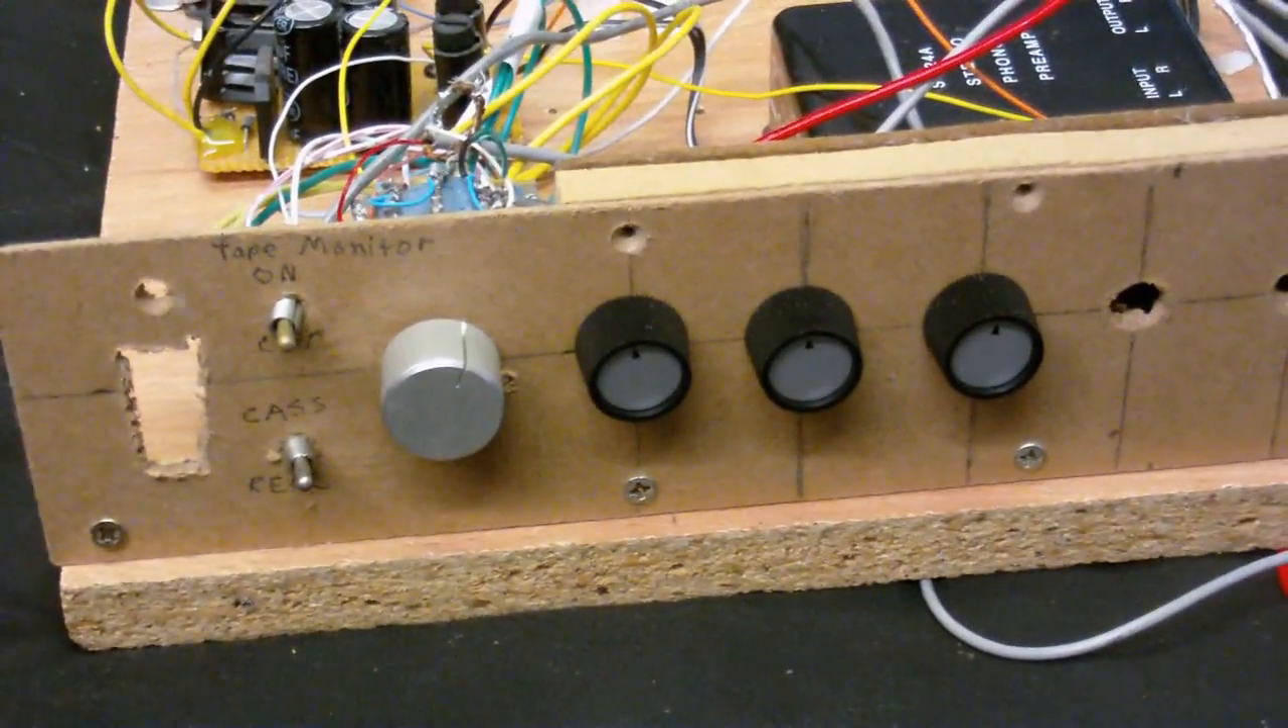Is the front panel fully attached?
Yes.